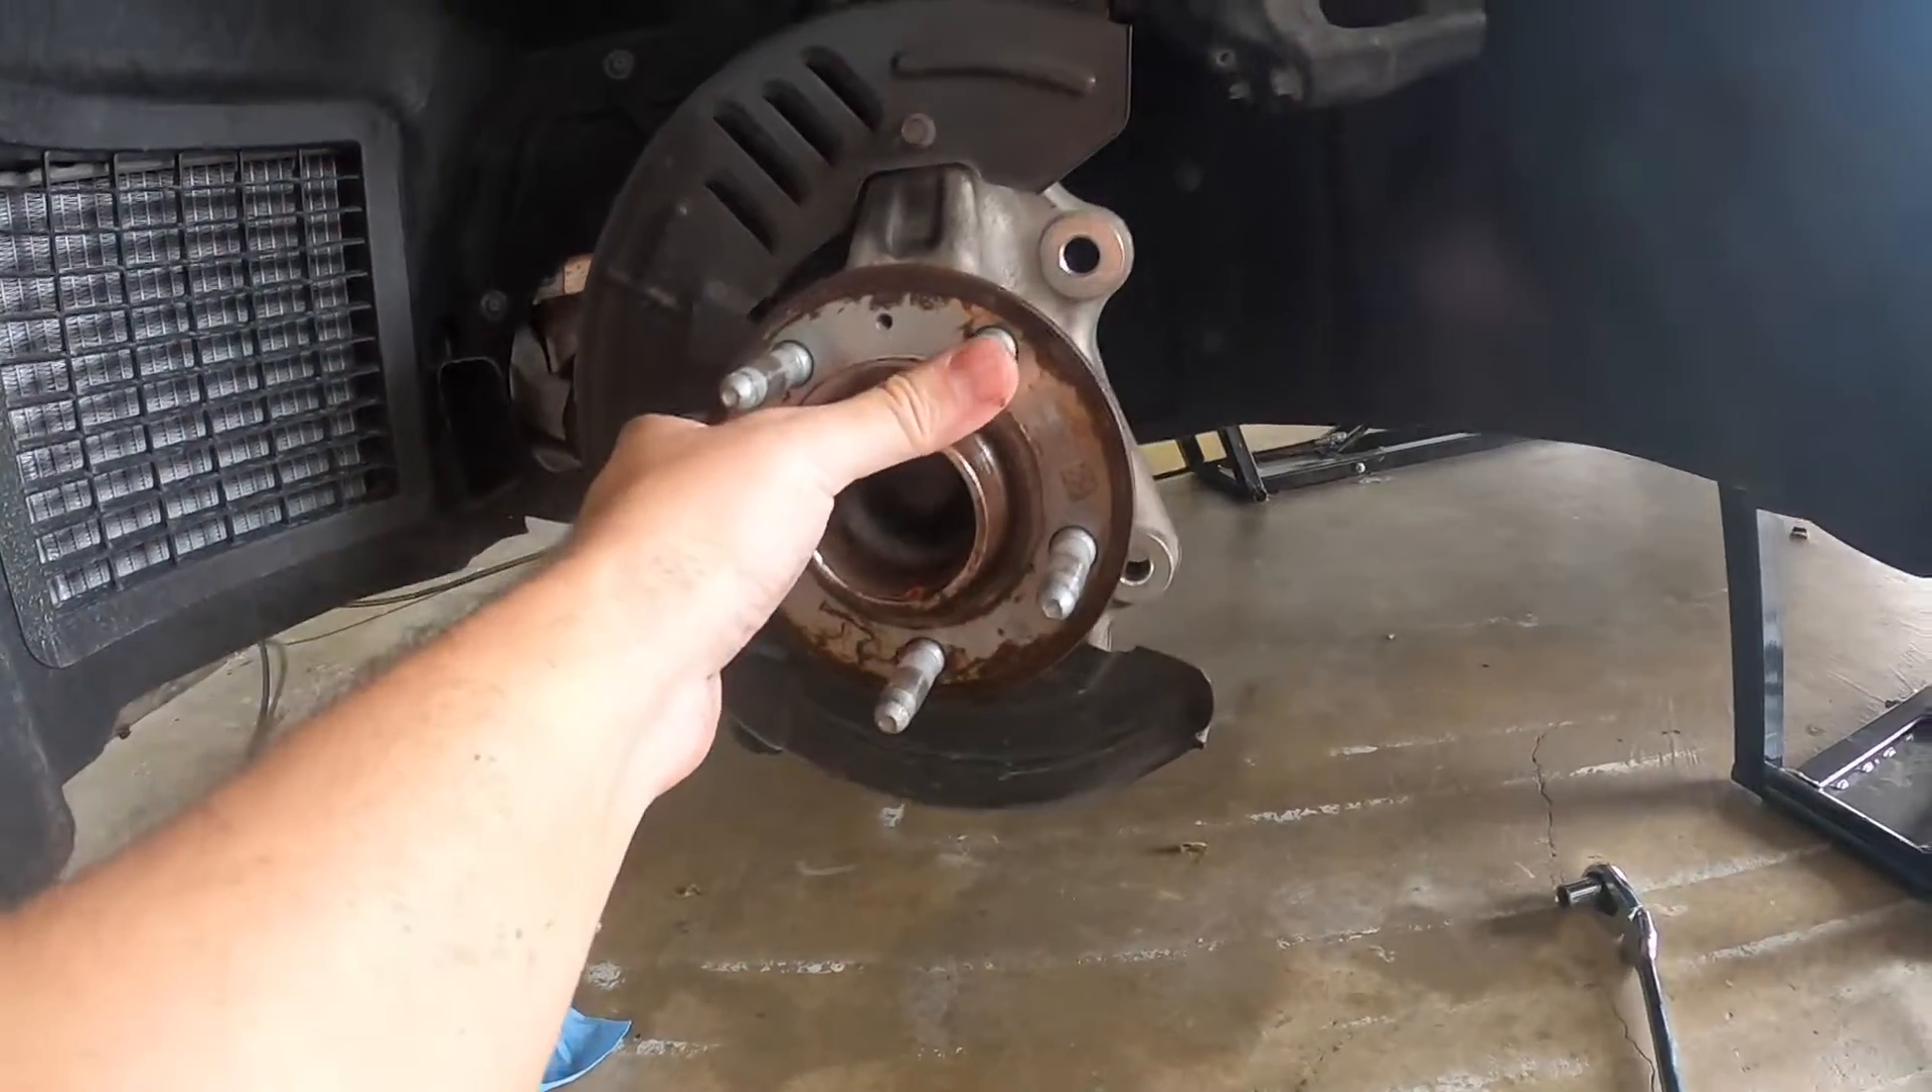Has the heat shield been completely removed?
No.